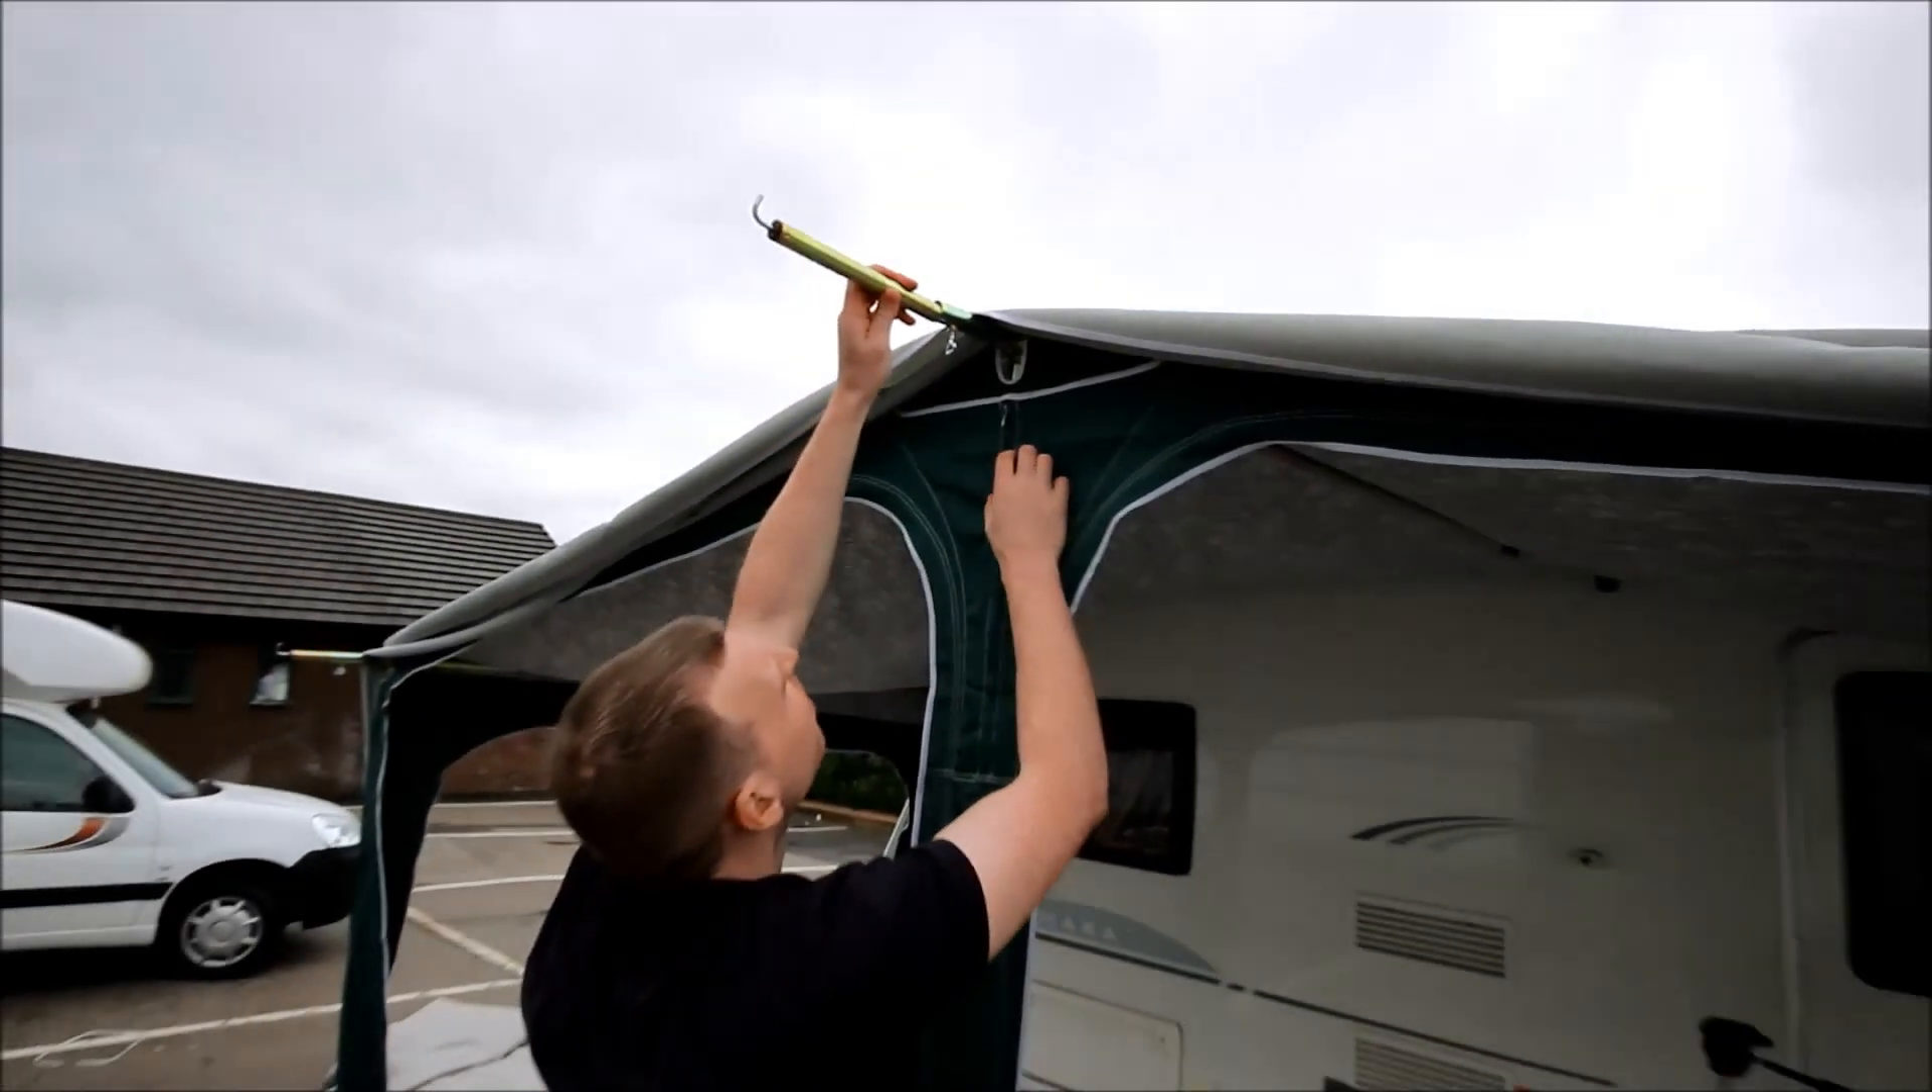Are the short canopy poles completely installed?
No.